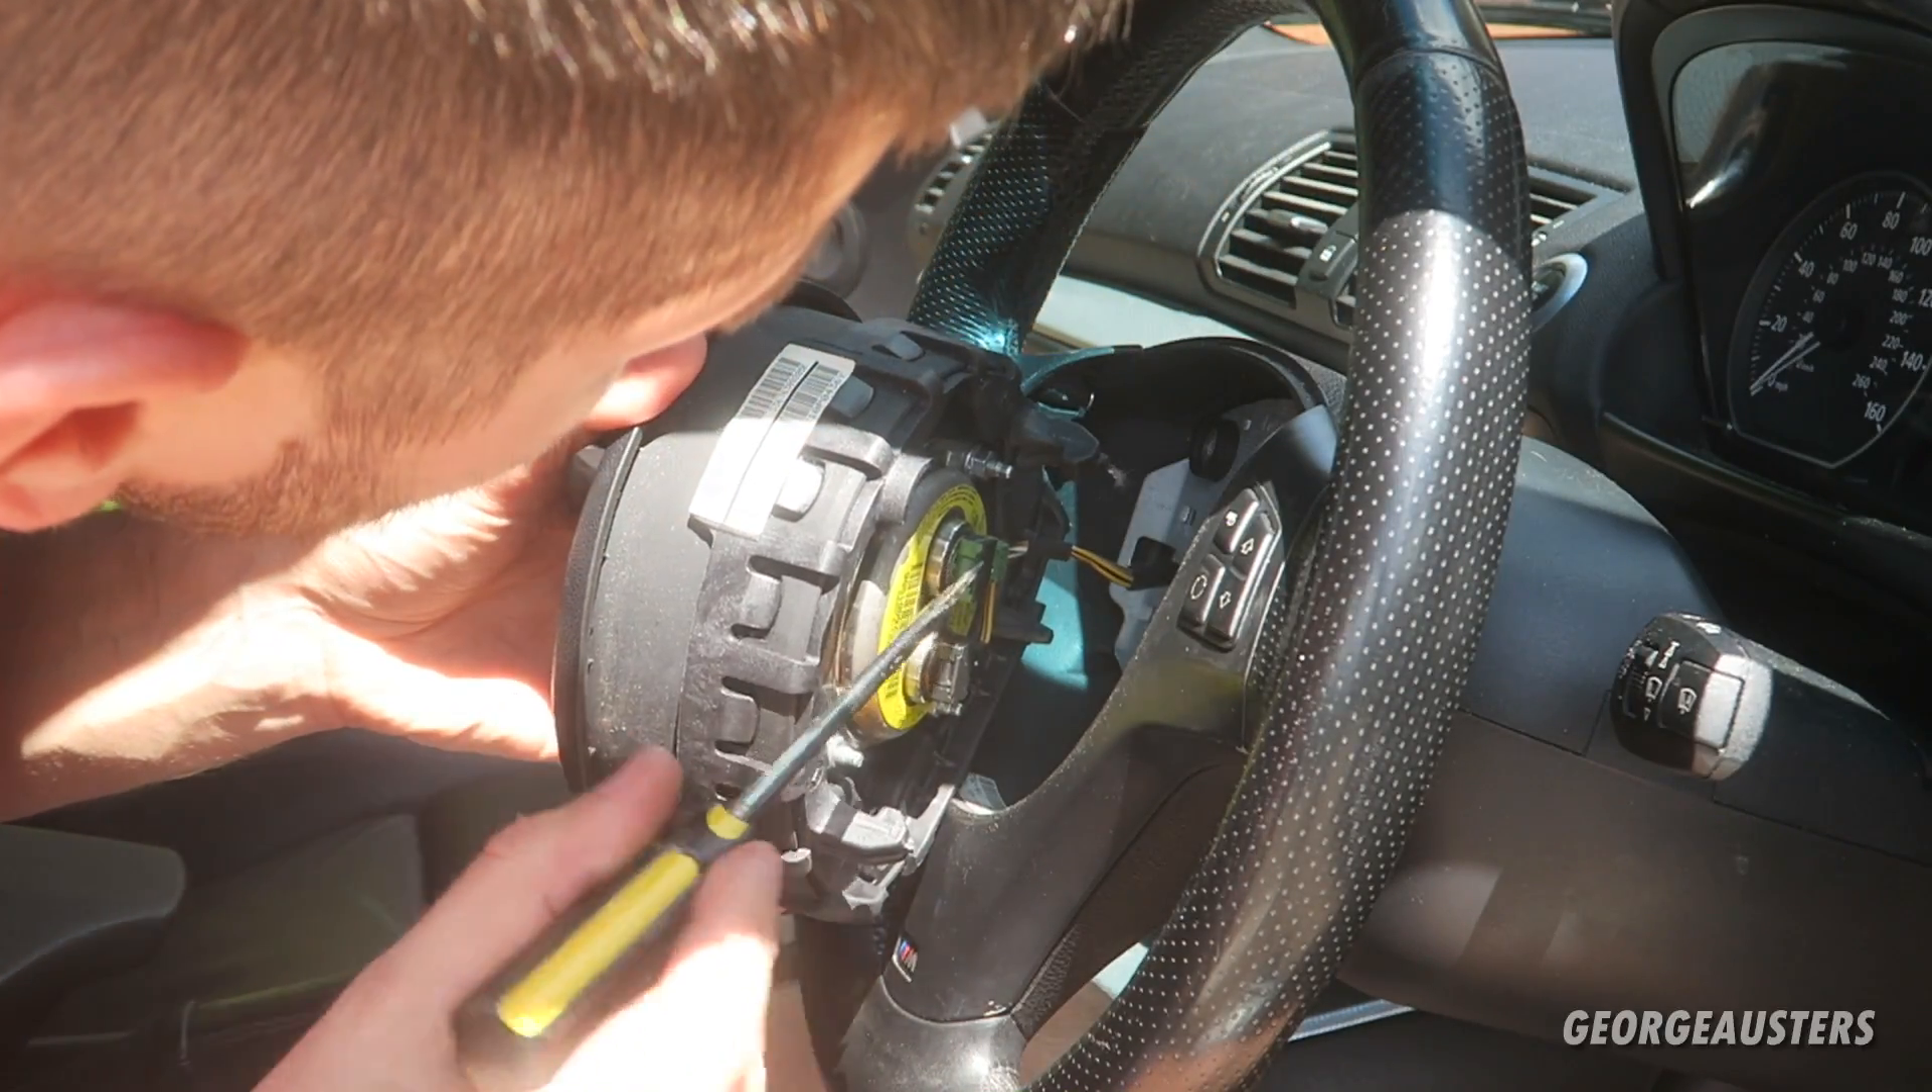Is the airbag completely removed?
No.